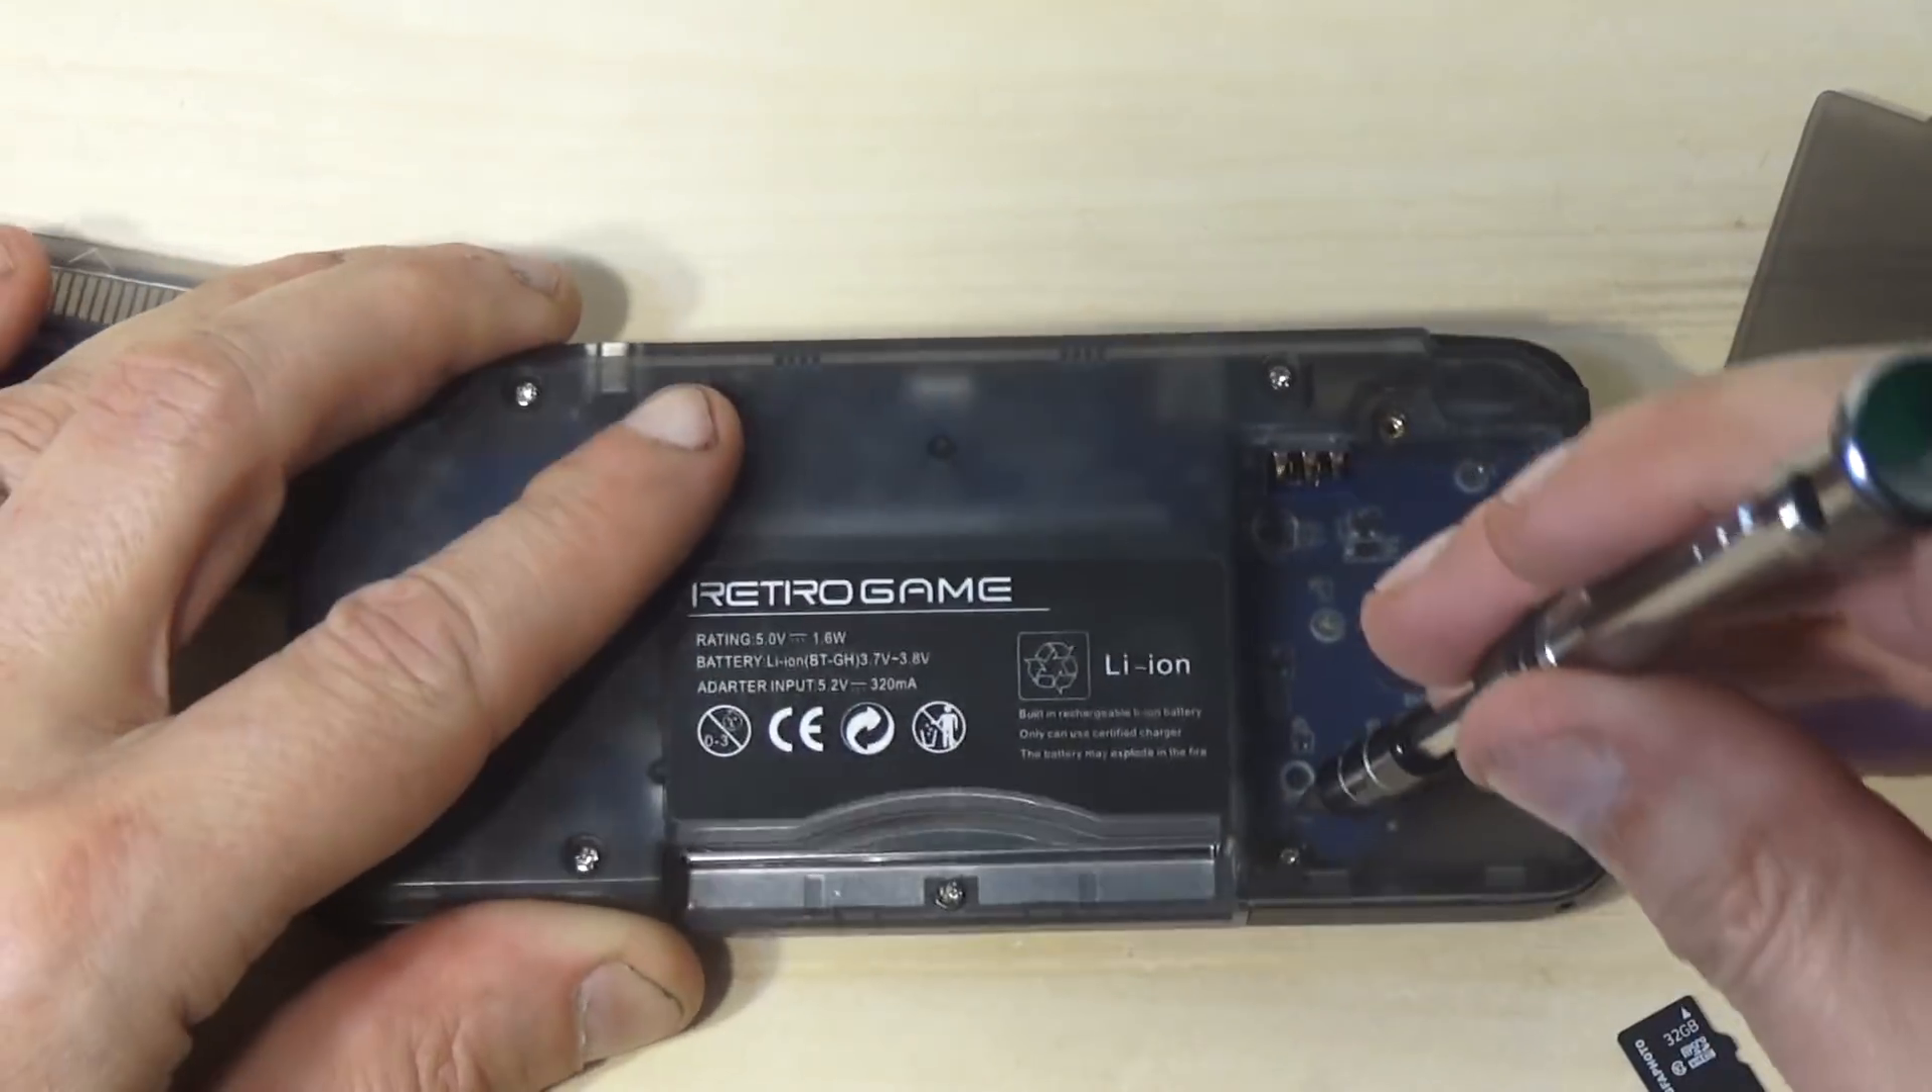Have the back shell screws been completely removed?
No.